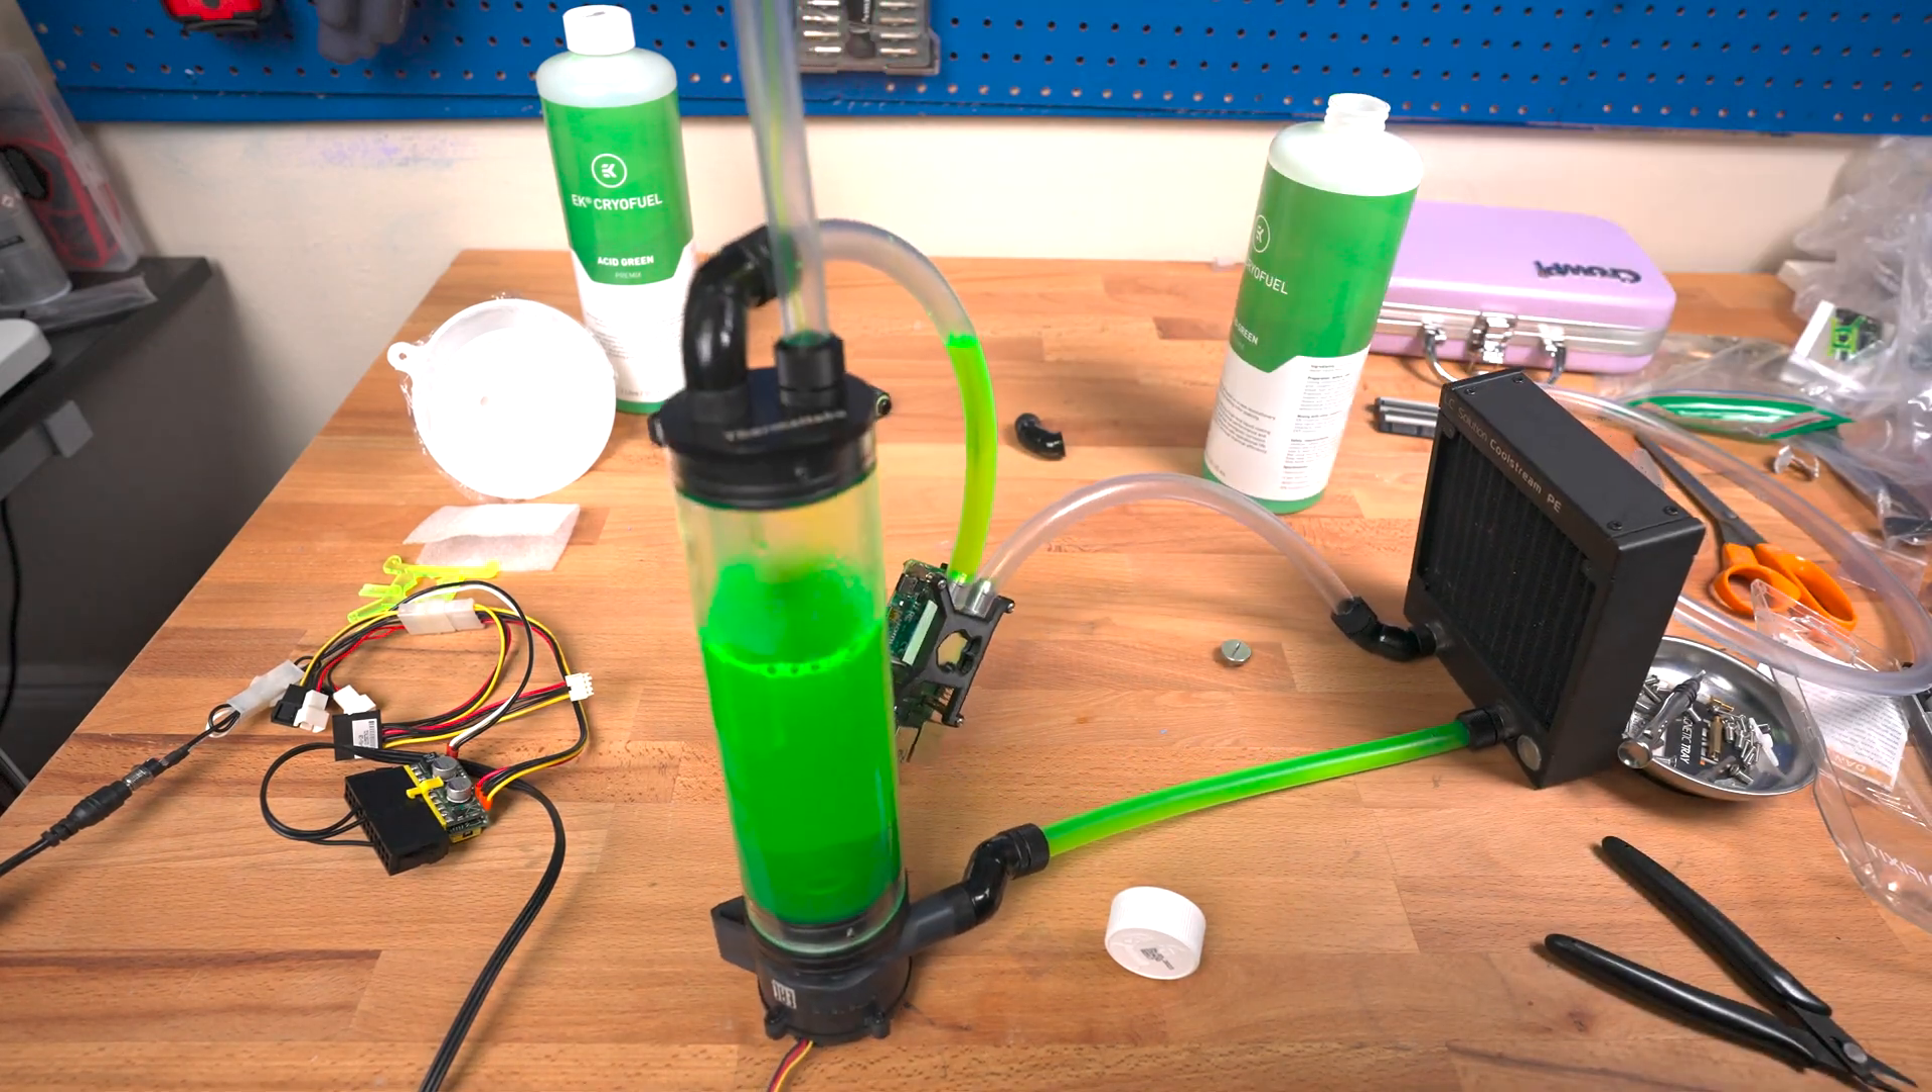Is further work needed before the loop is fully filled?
Yes.